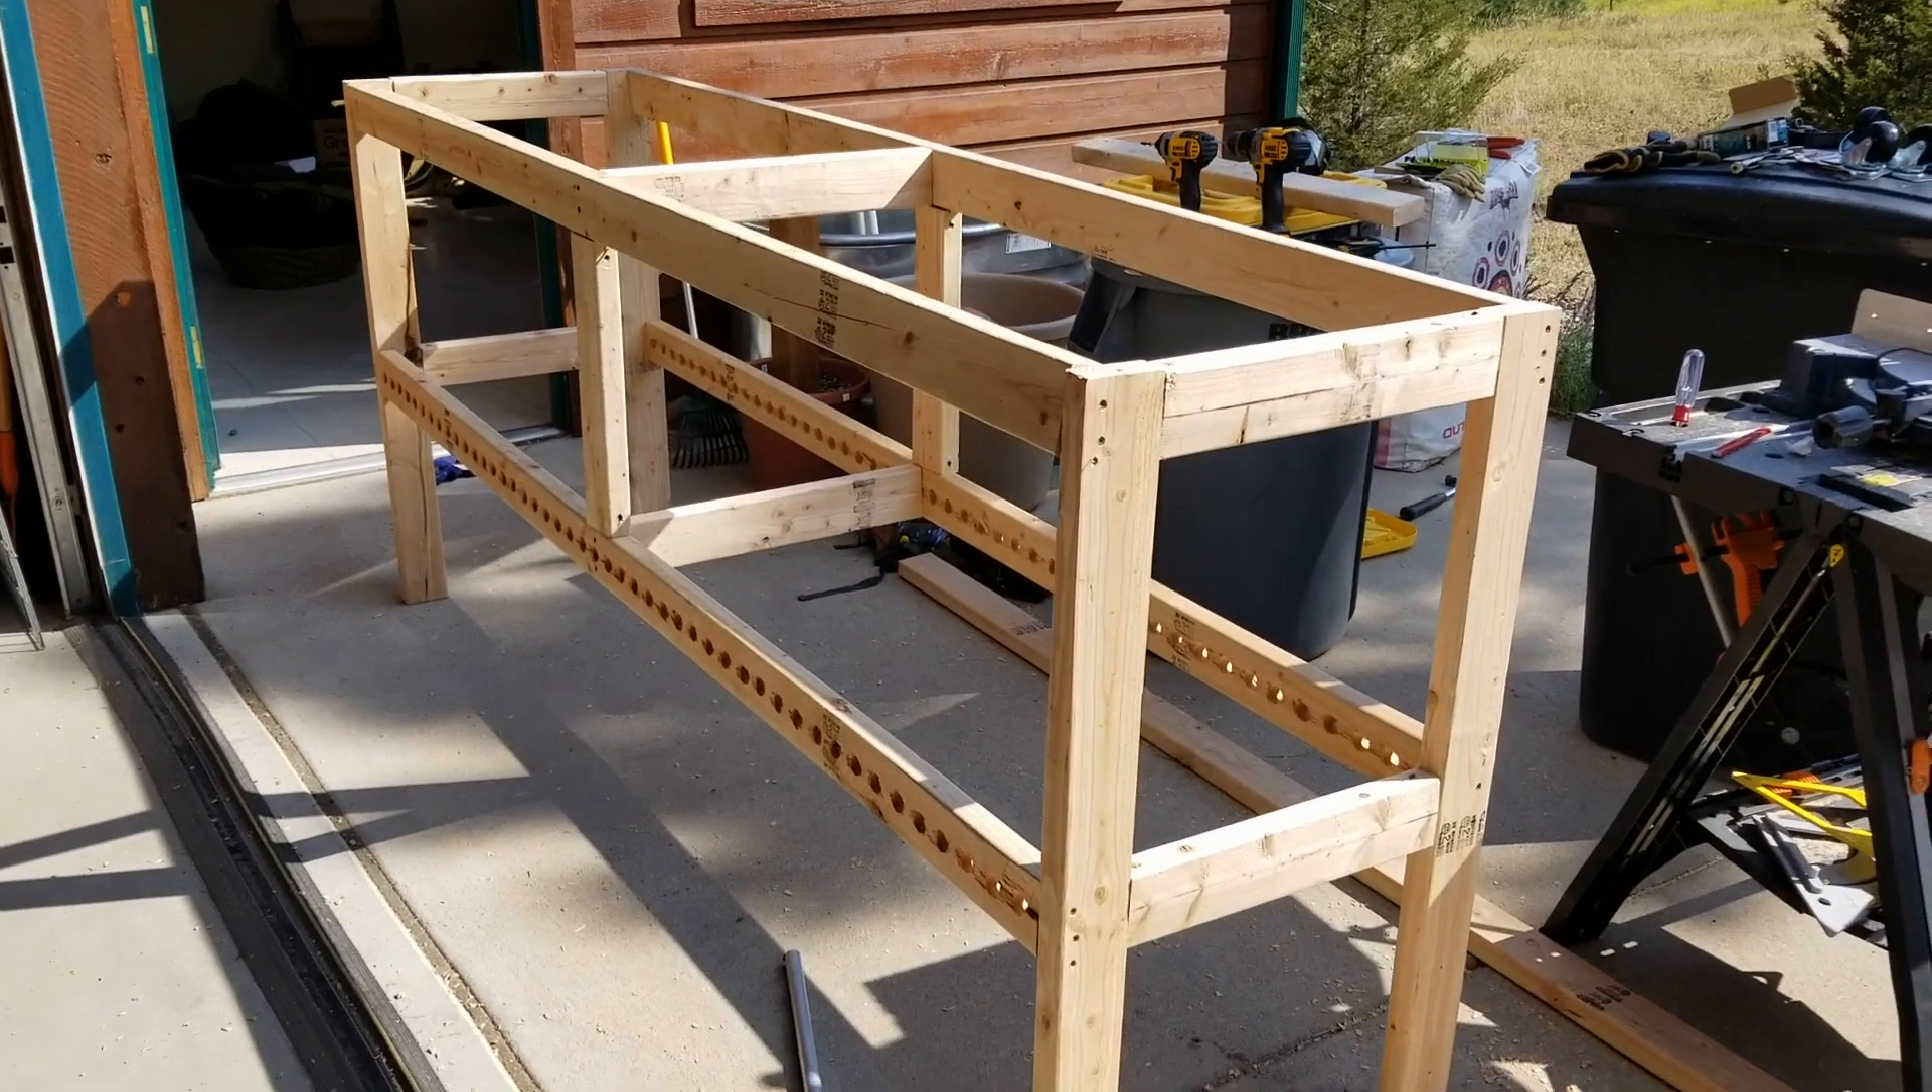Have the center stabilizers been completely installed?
Yes.